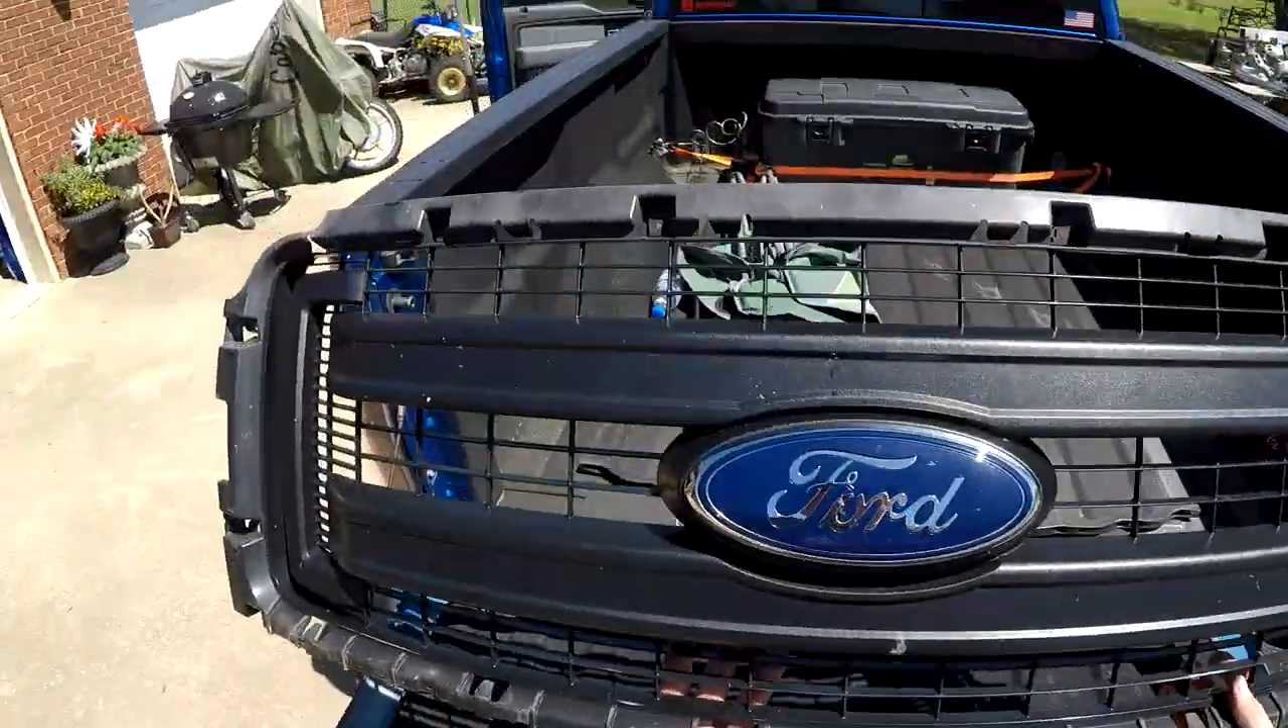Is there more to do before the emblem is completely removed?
Yes.